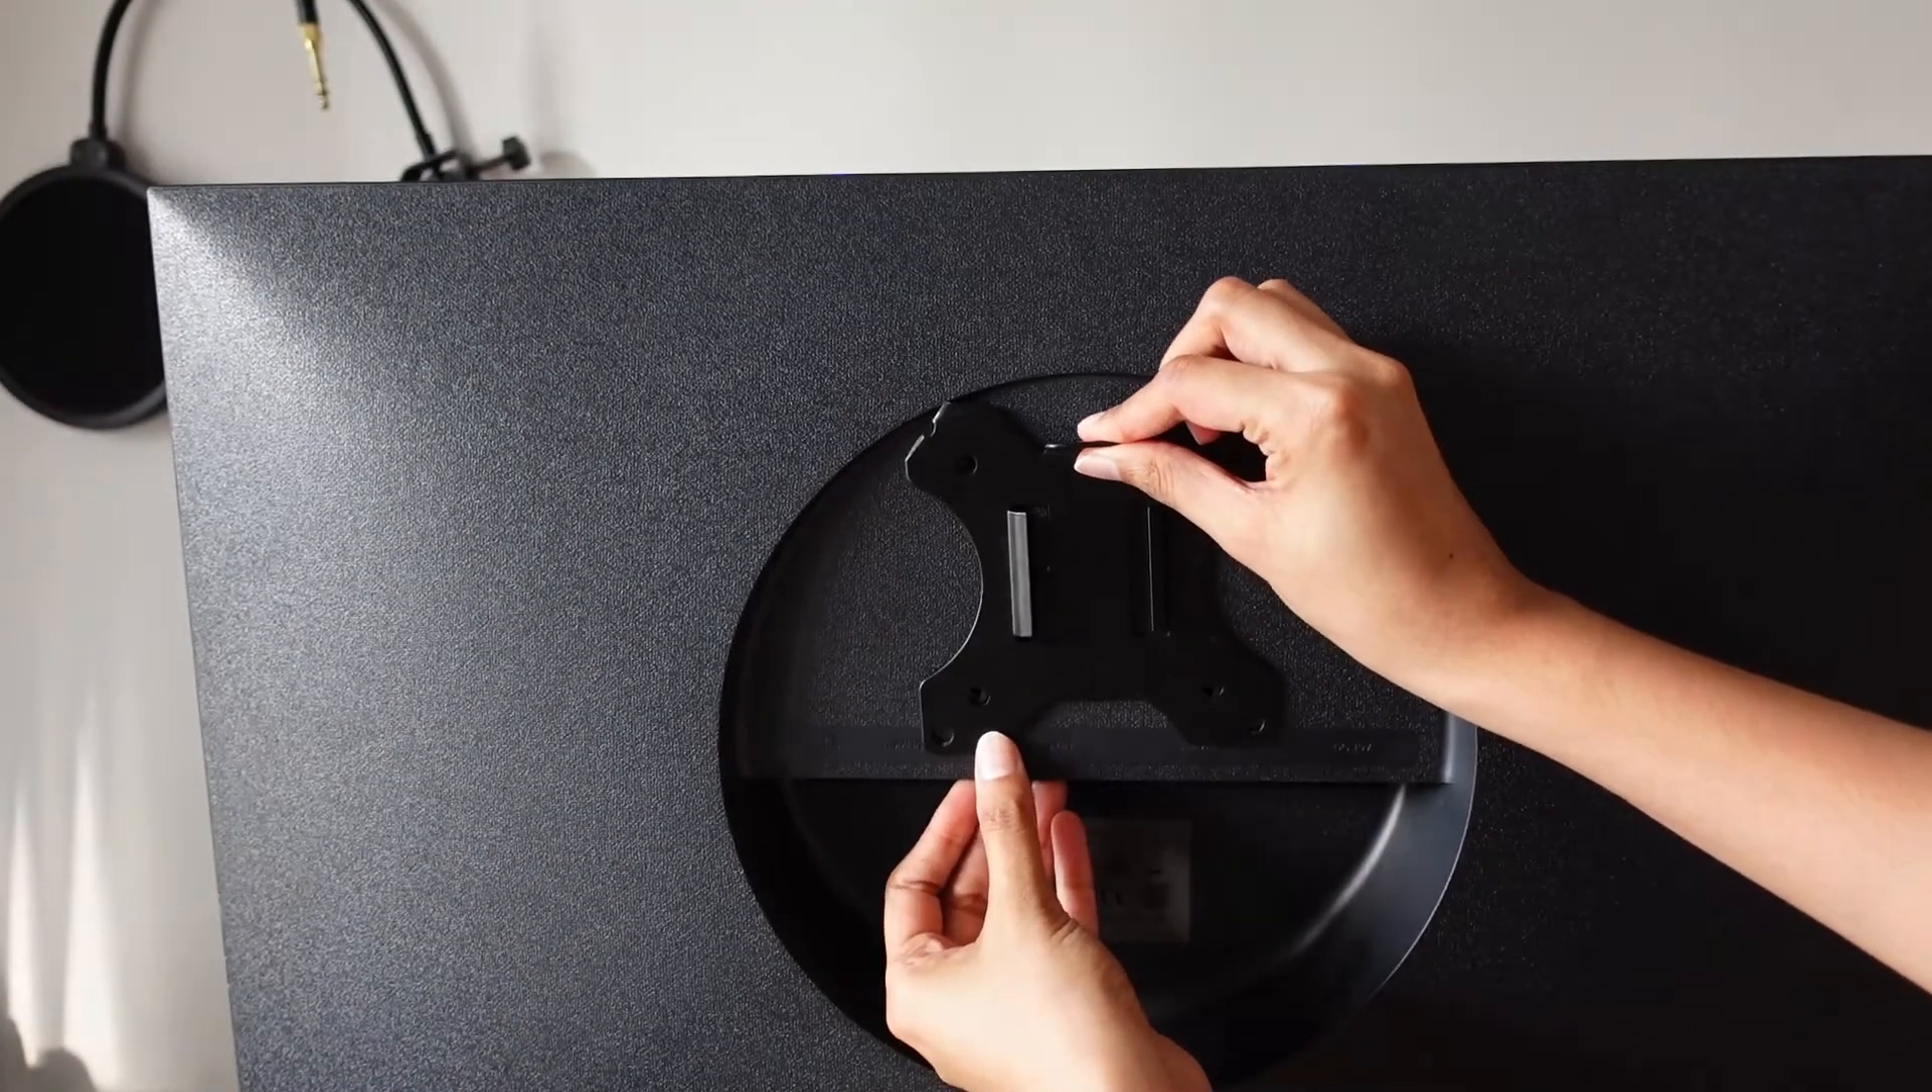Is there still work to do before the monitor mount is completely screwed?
Yes.